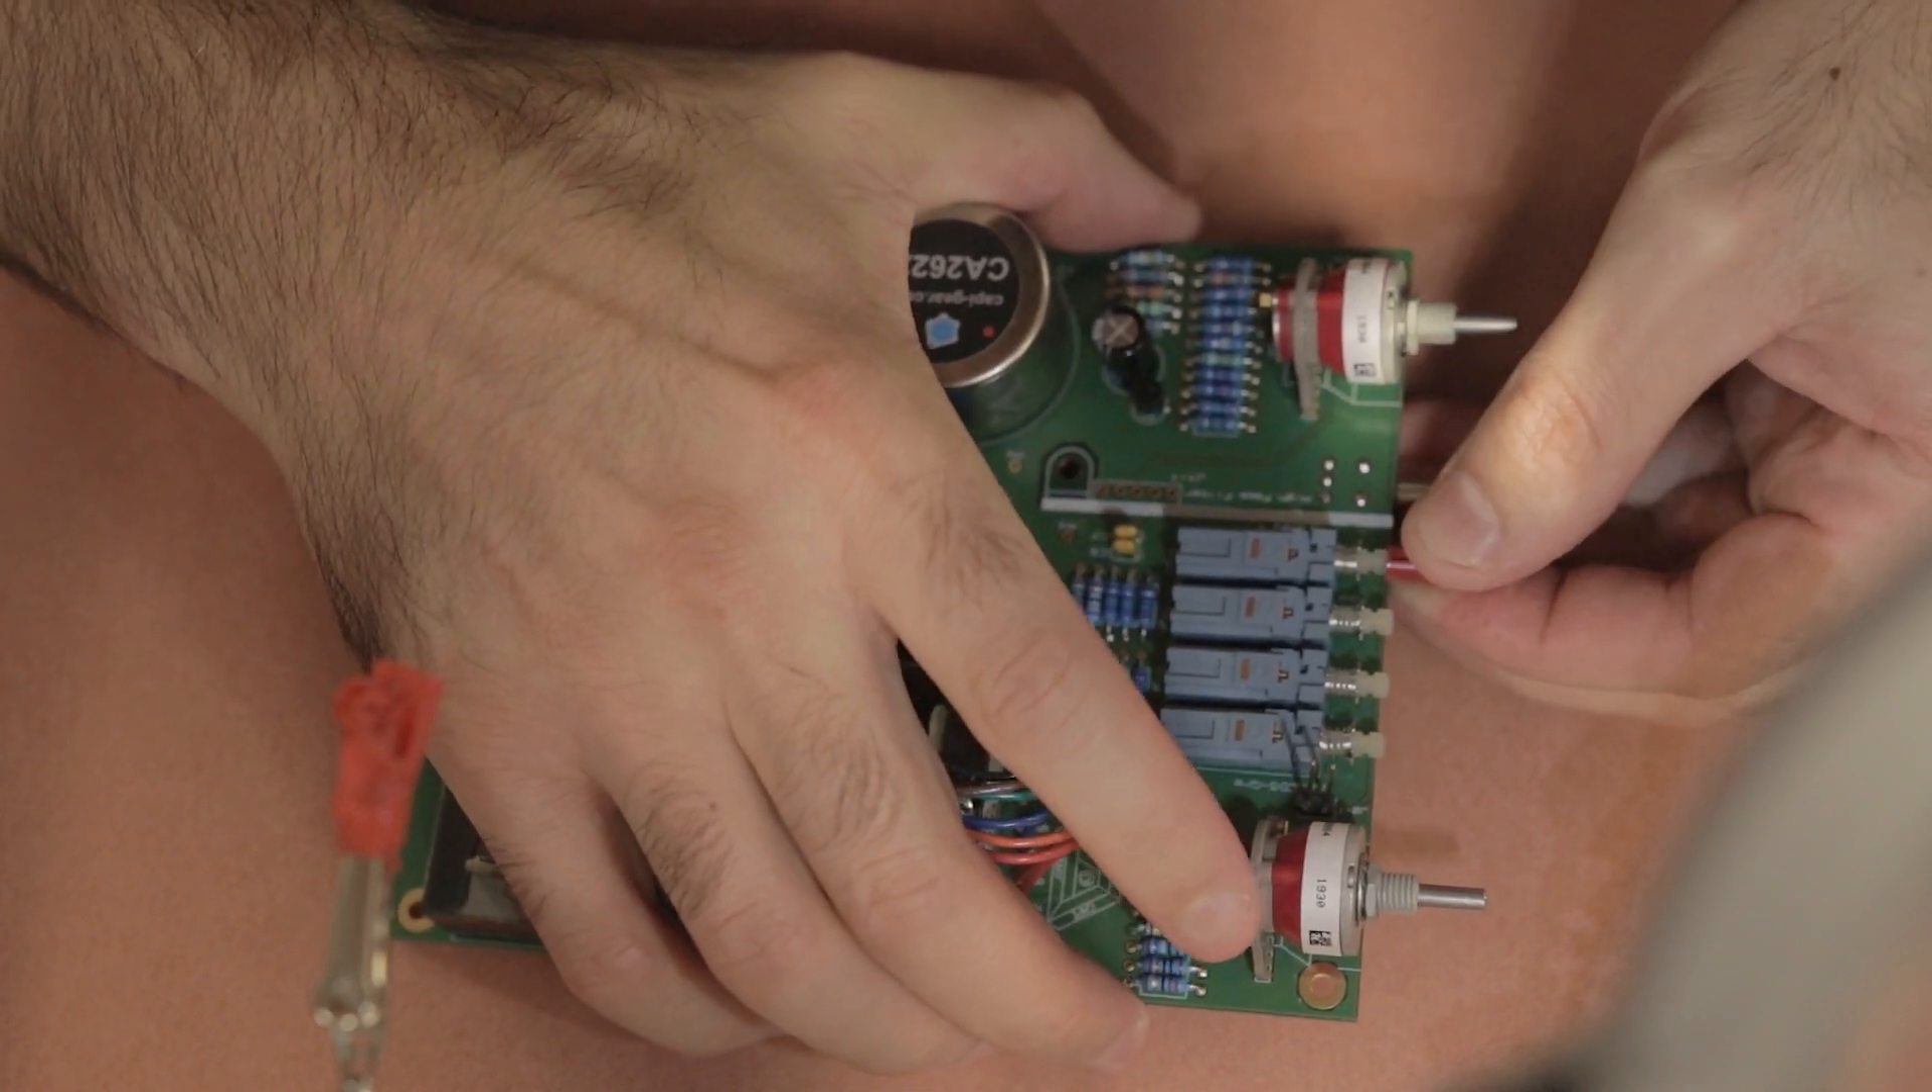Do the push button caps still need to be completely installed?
Yes.